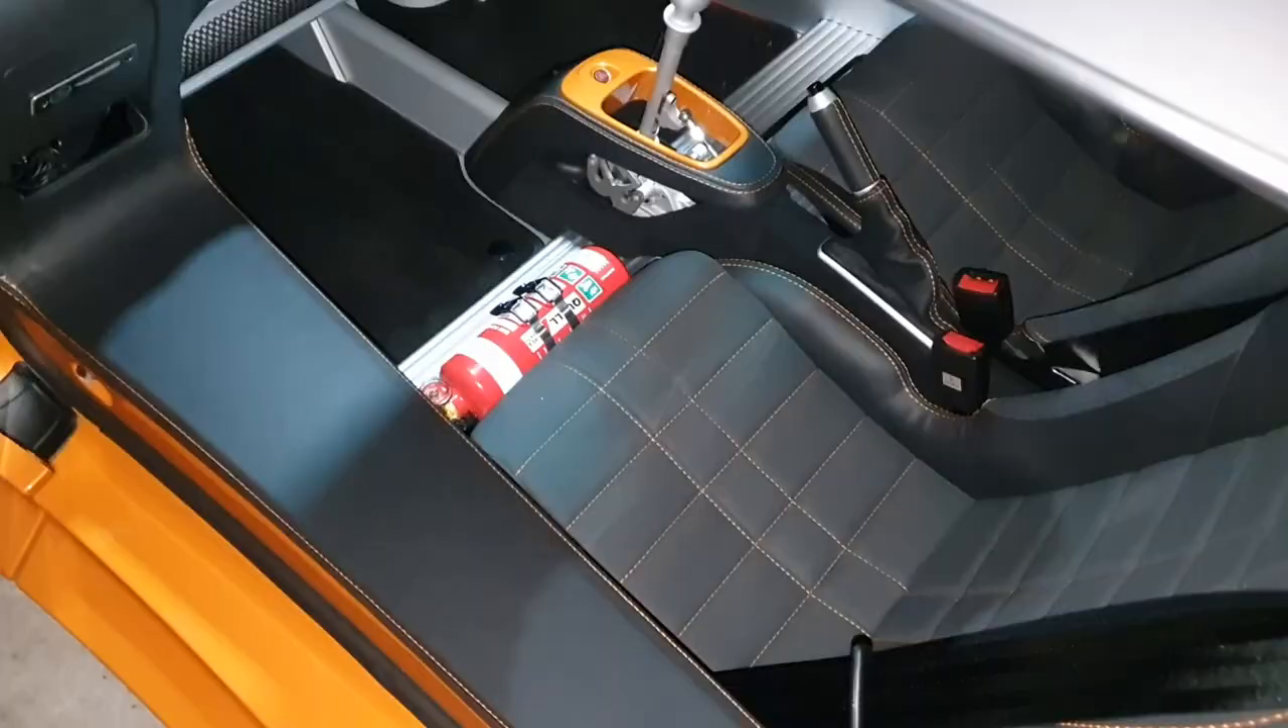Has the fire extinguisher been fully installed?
Yes.